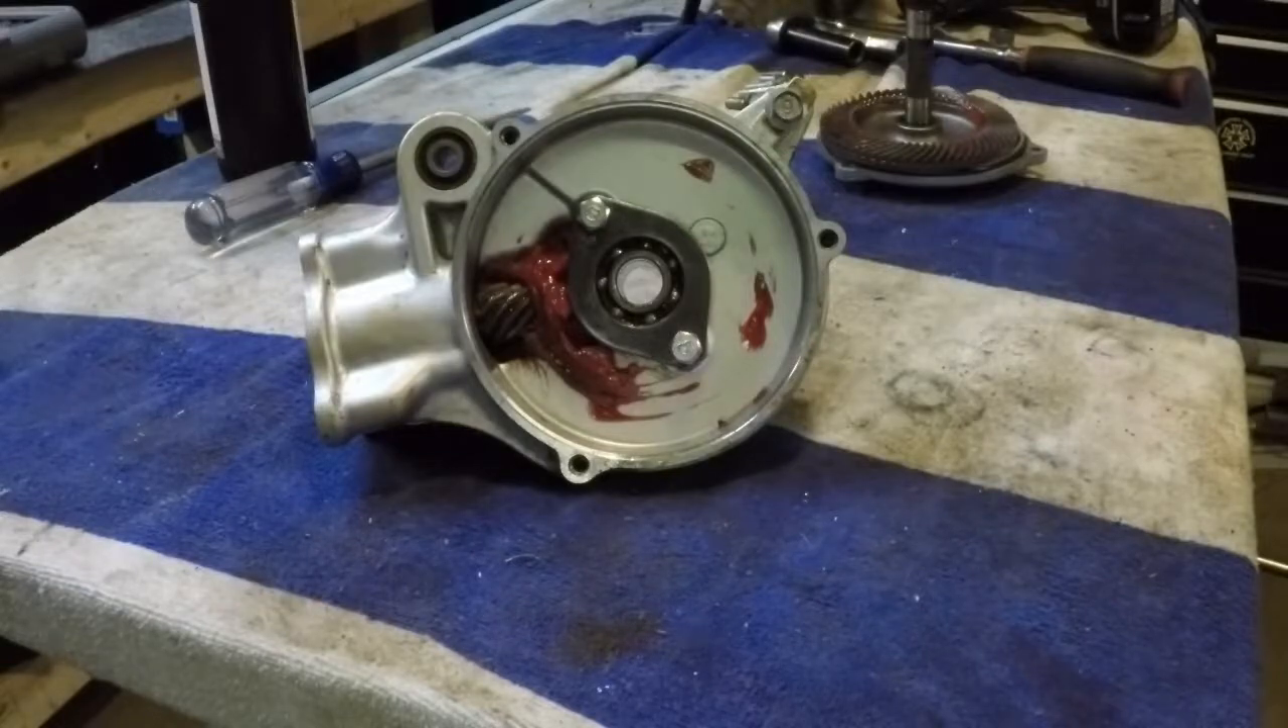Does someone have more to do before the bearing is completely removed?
Yes.